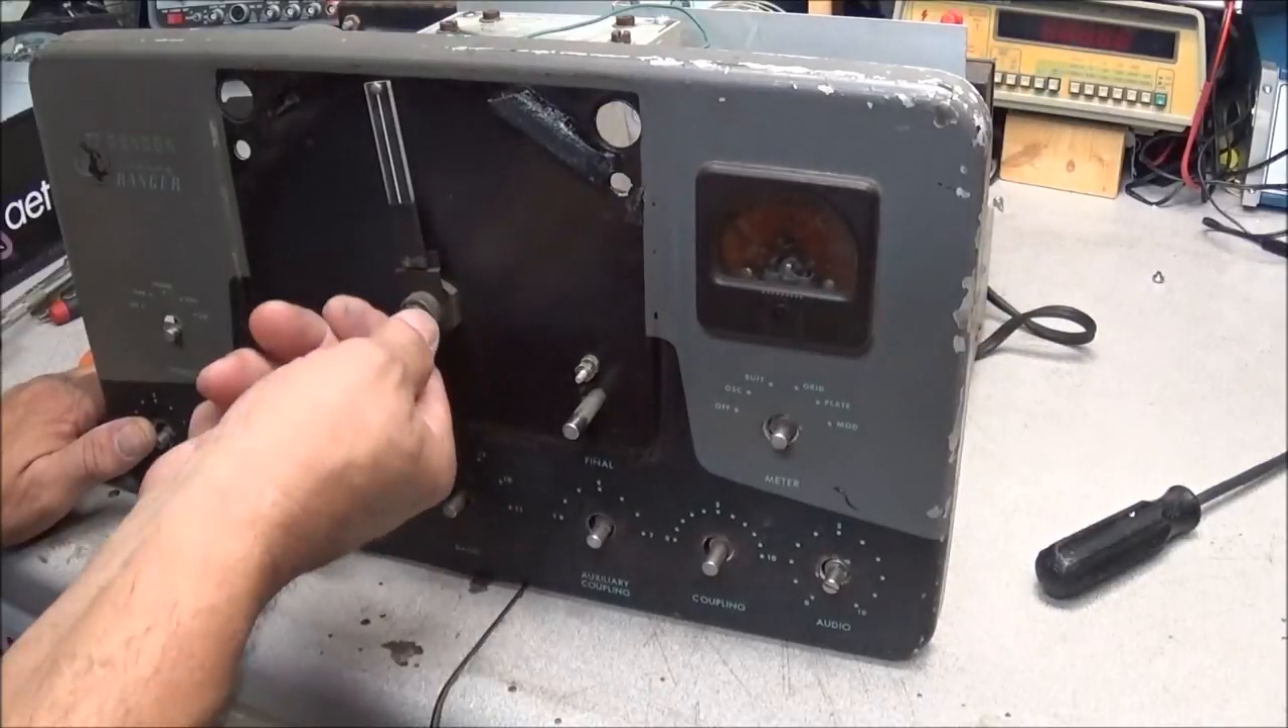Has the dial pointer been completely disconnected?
No.